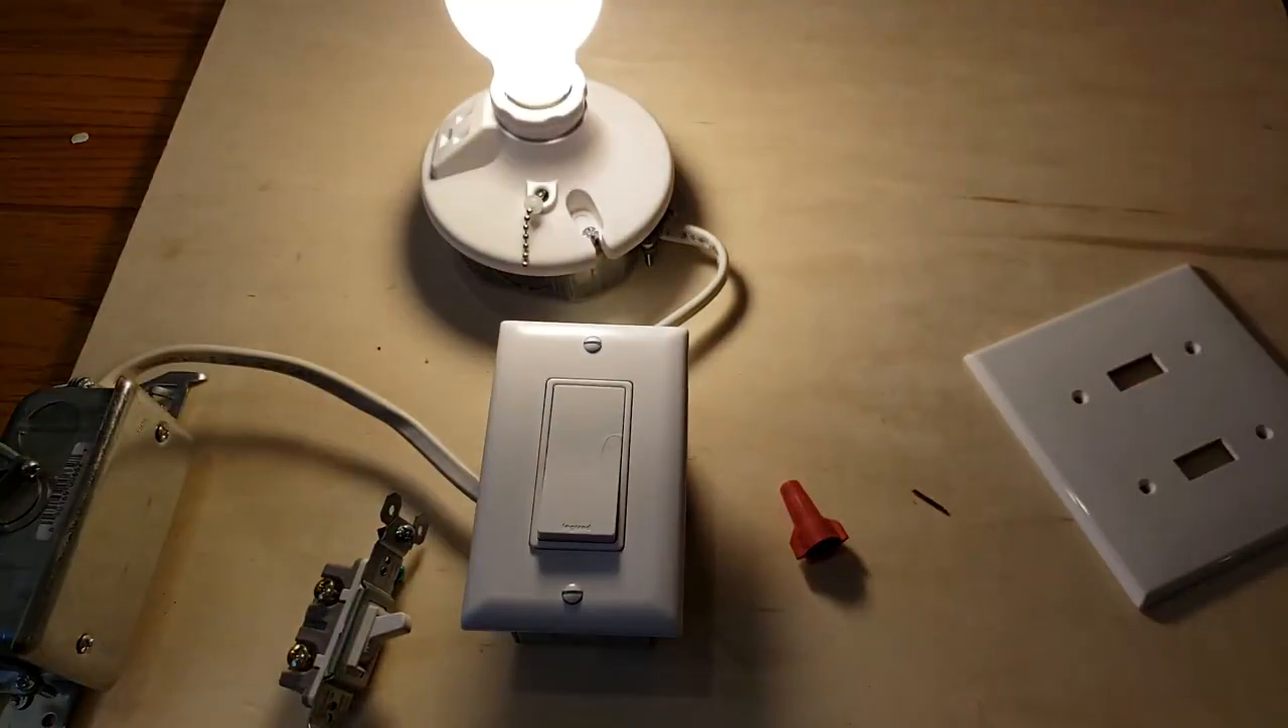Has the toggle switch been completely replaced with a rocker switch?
Yes.